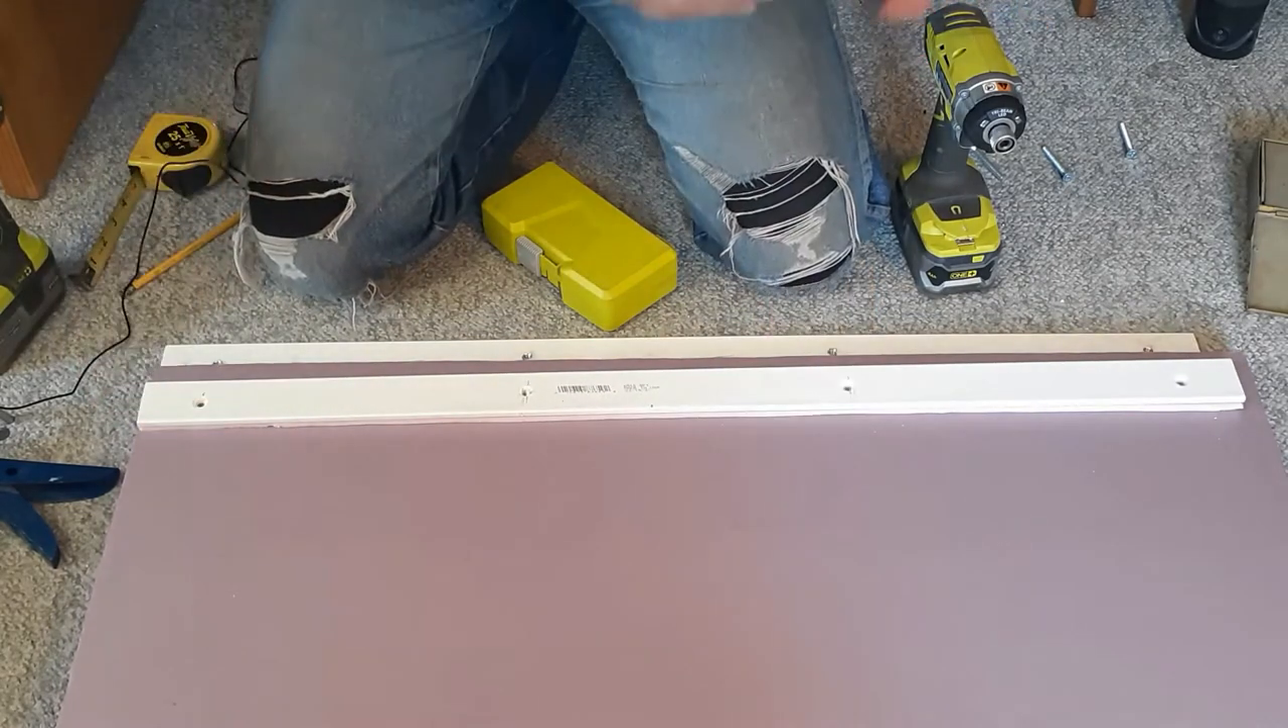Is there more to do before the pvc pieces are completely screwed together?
Yes.